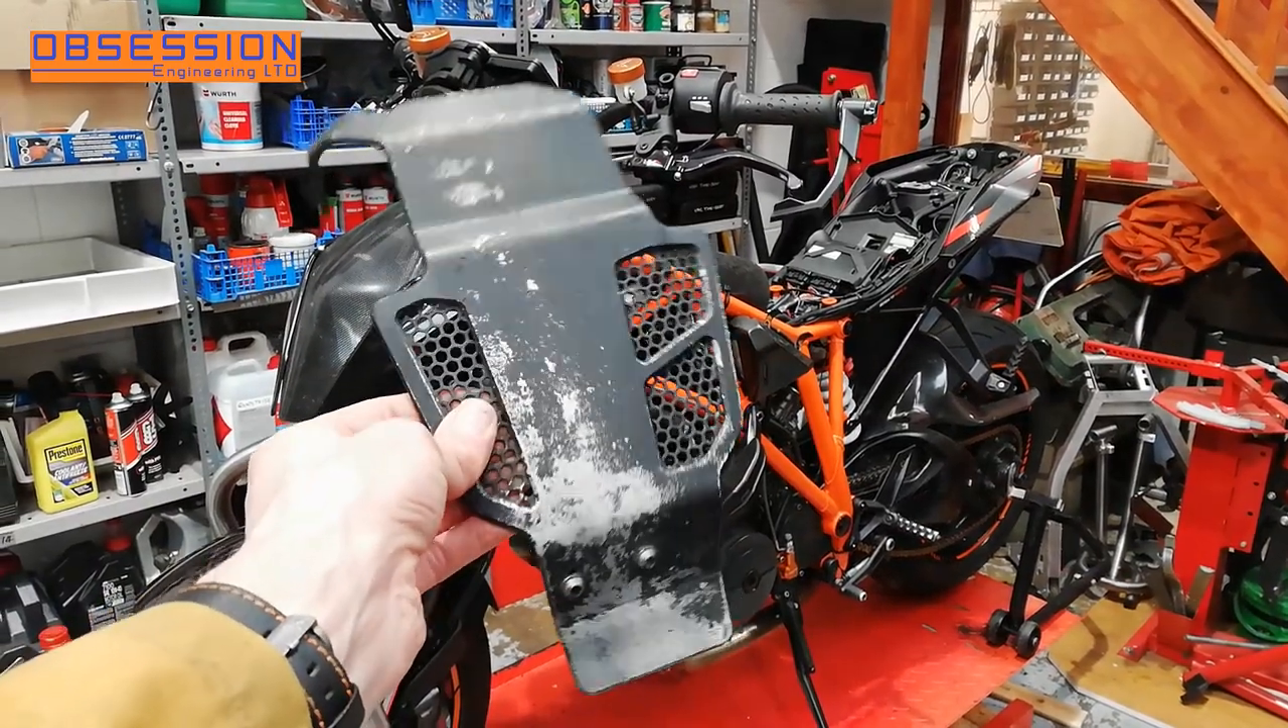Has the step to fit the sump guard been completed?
No.